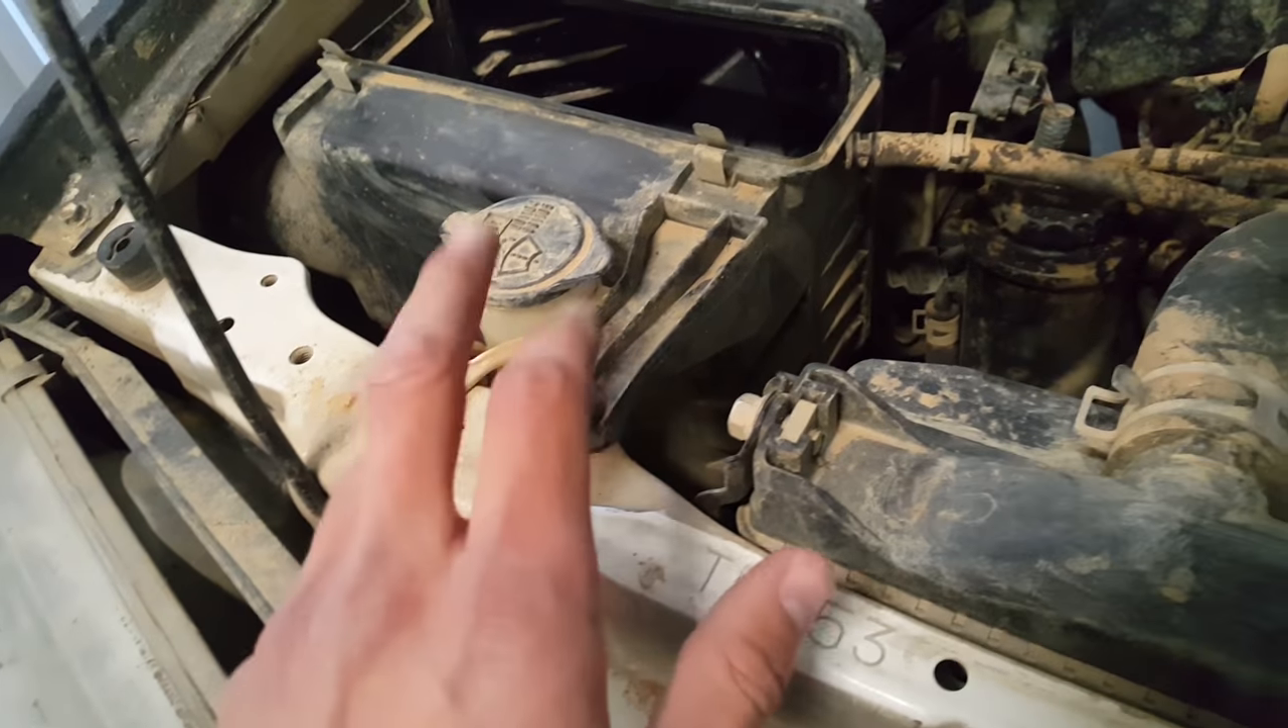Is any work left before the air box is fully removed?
Yes.